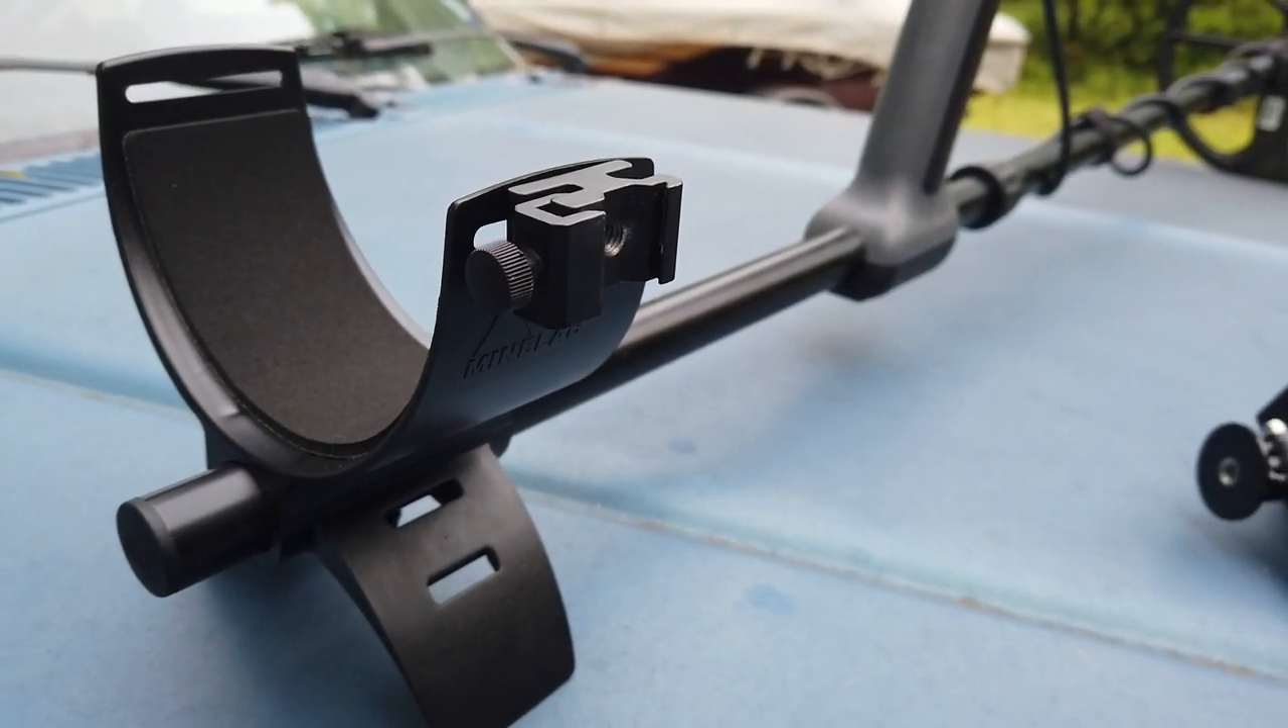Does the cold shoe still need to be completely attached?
No.